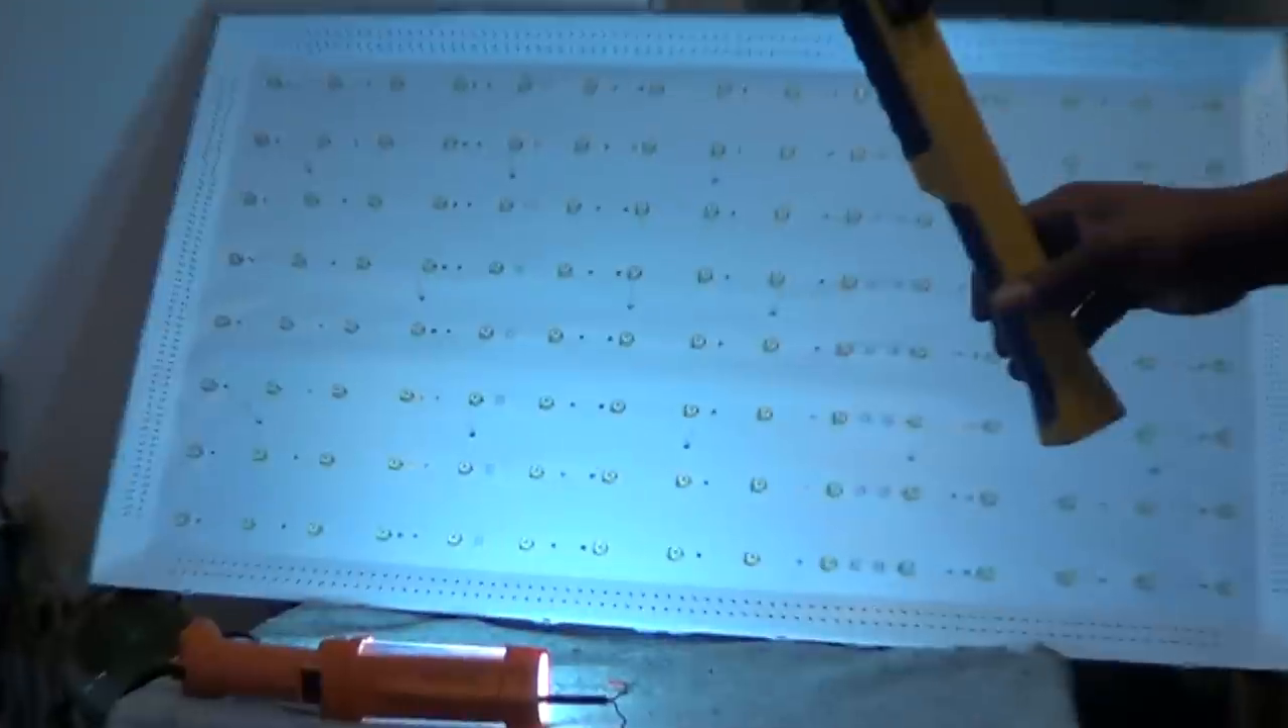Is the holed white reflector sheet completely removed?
No.